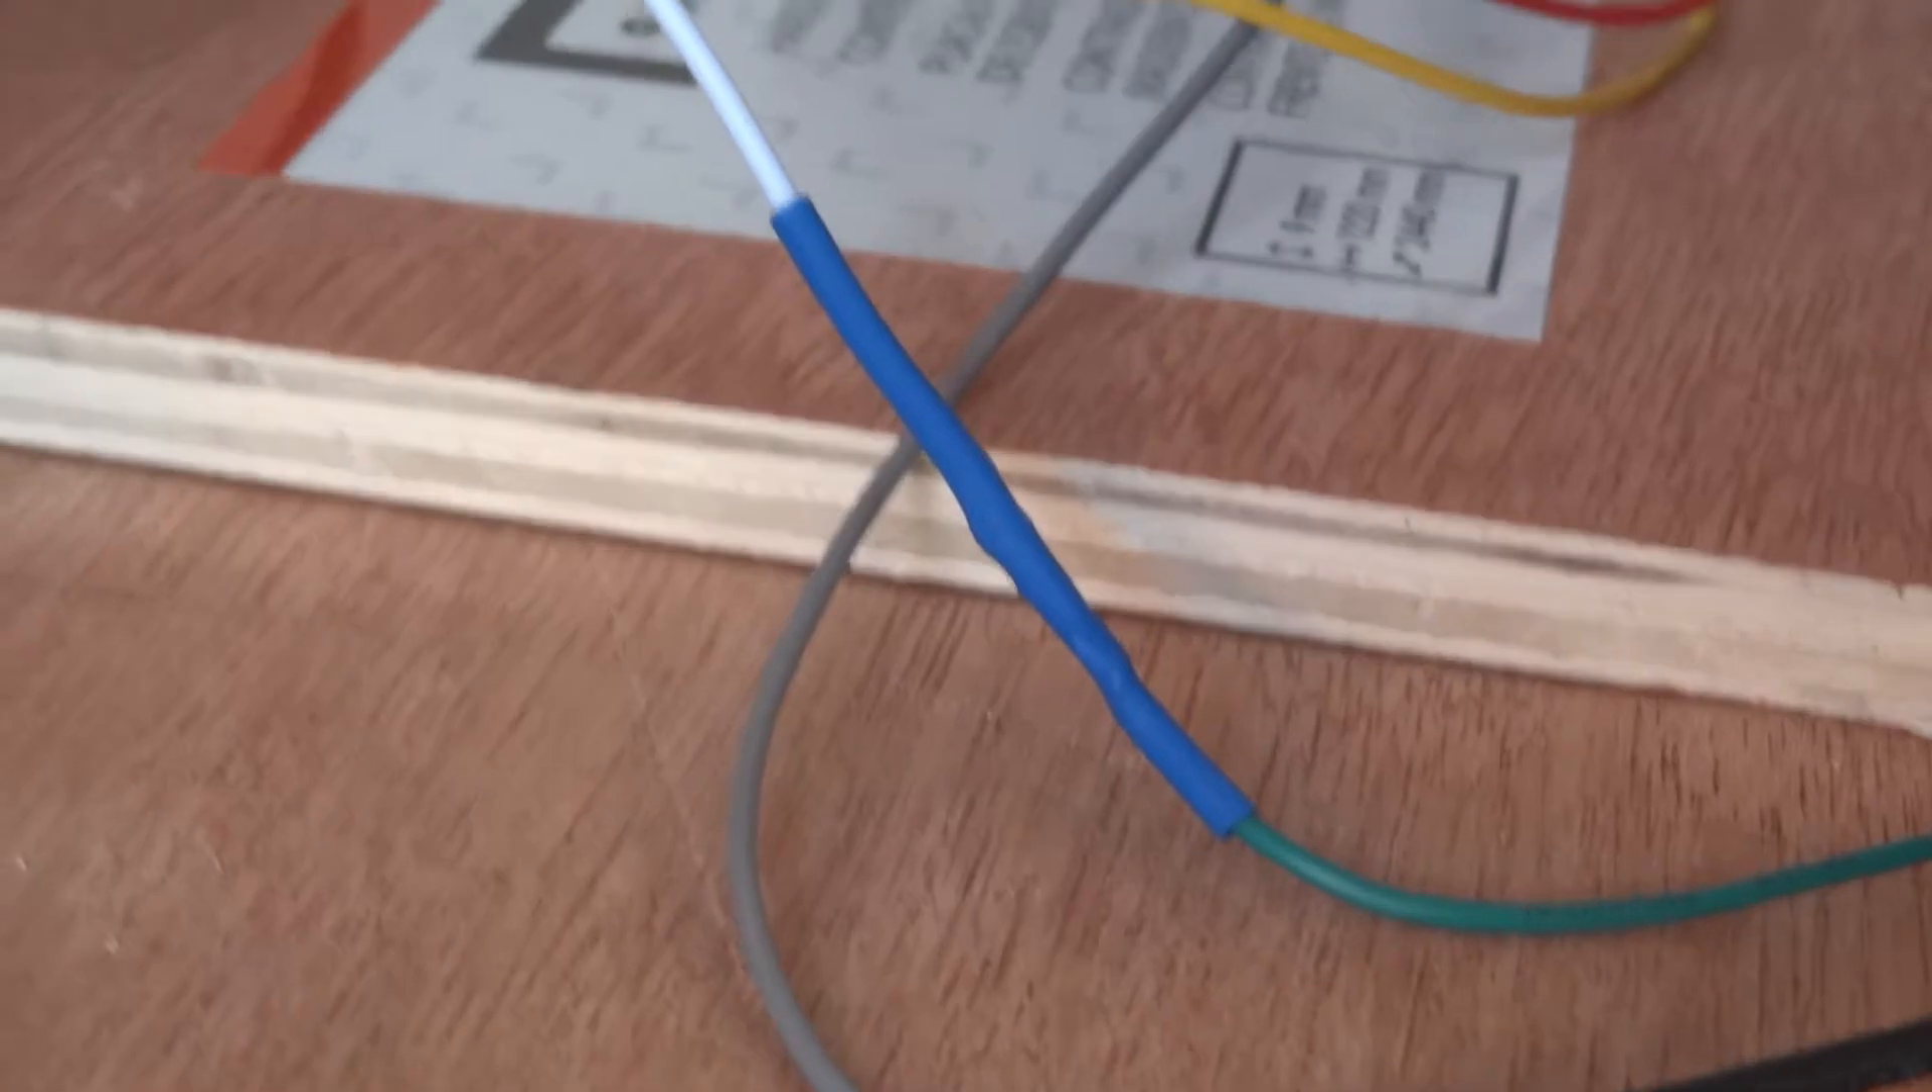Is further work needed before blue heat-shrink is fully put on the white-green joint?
No.